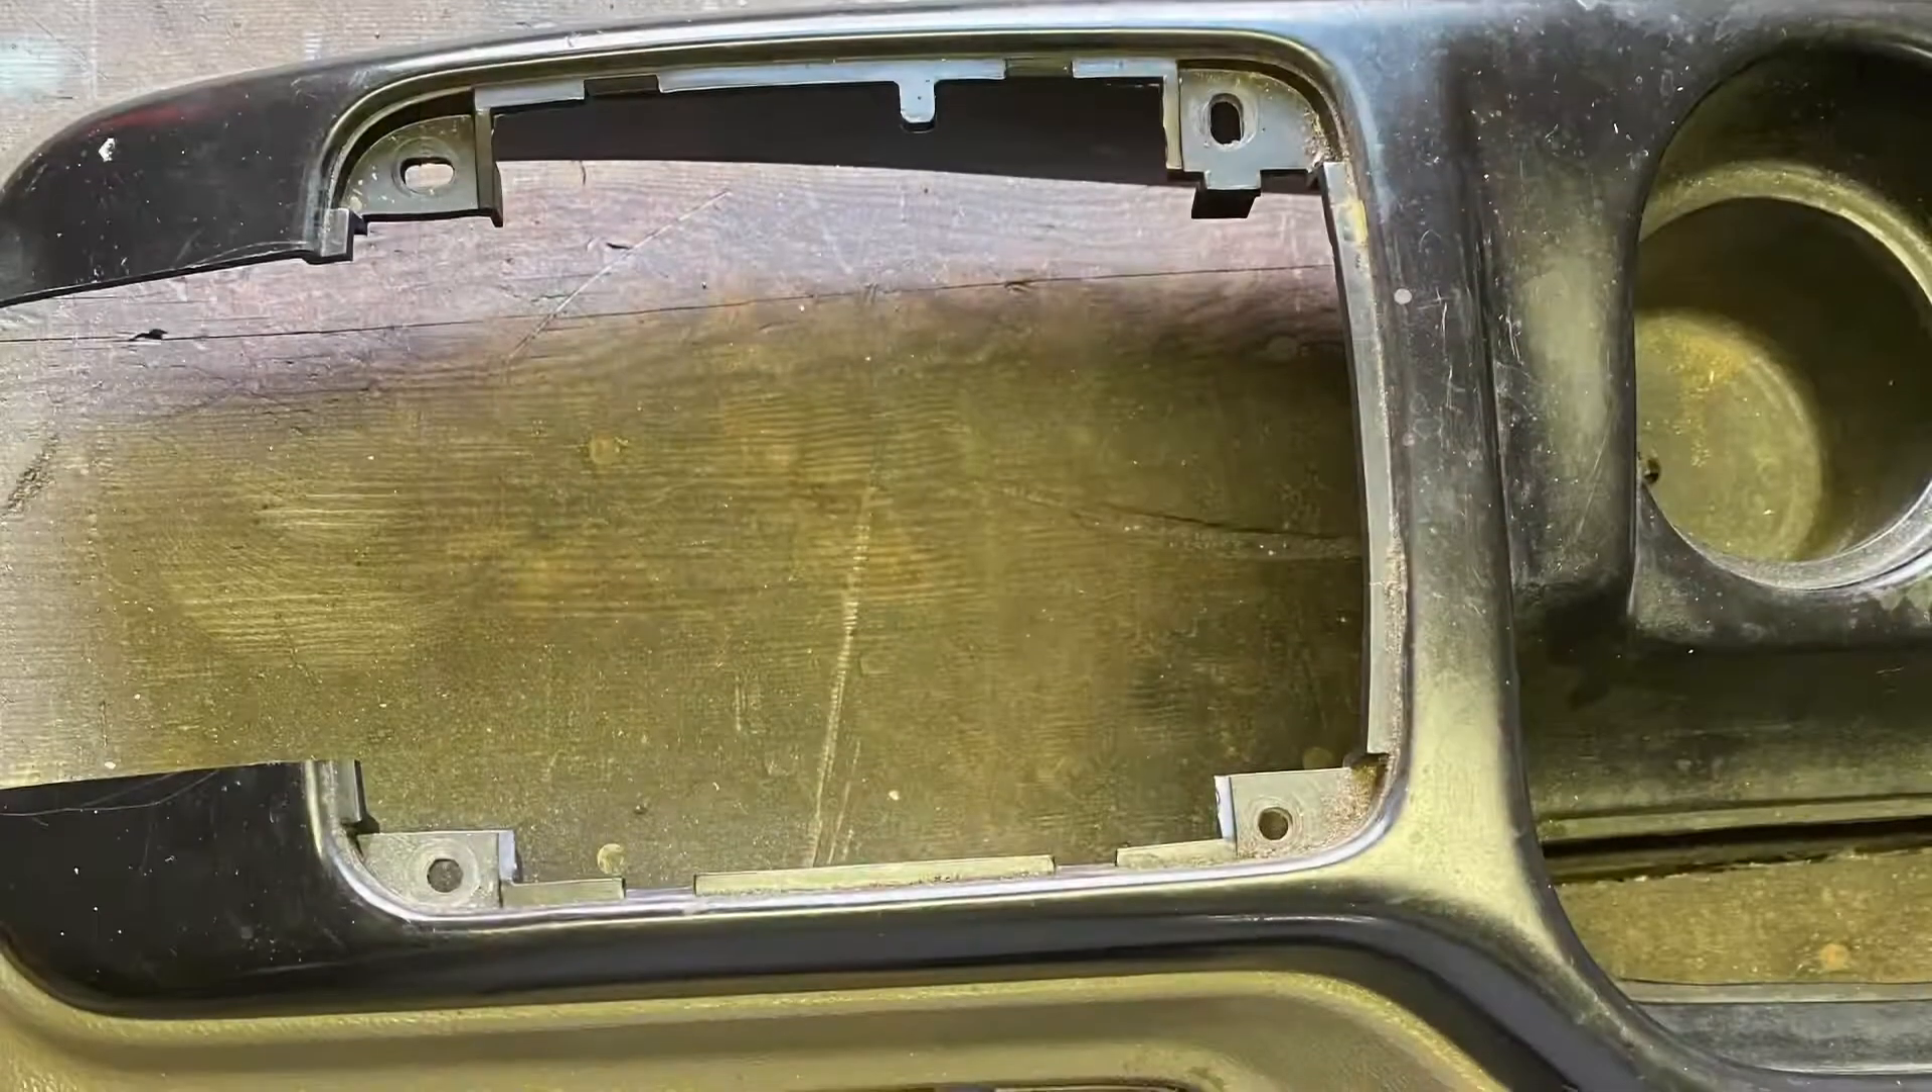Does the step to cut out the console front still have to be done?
No.